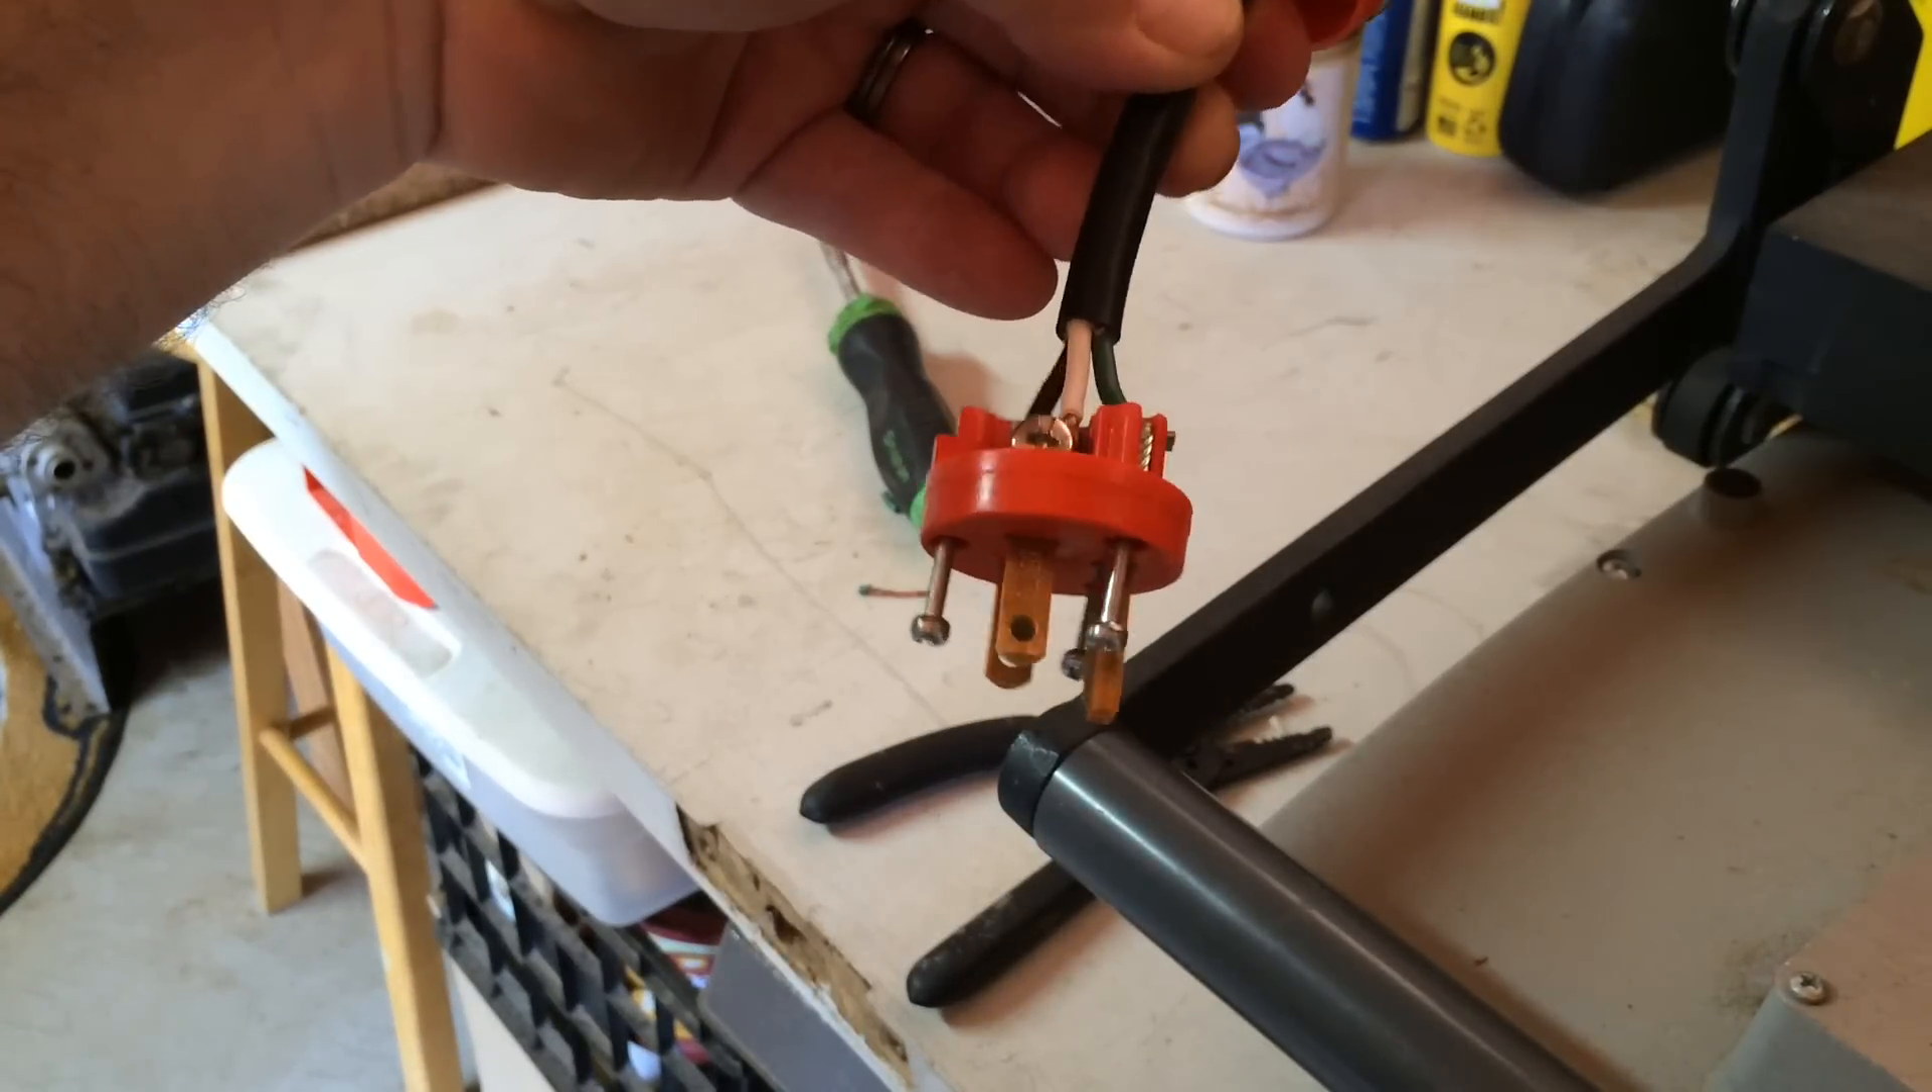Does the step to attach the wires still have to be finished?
No.